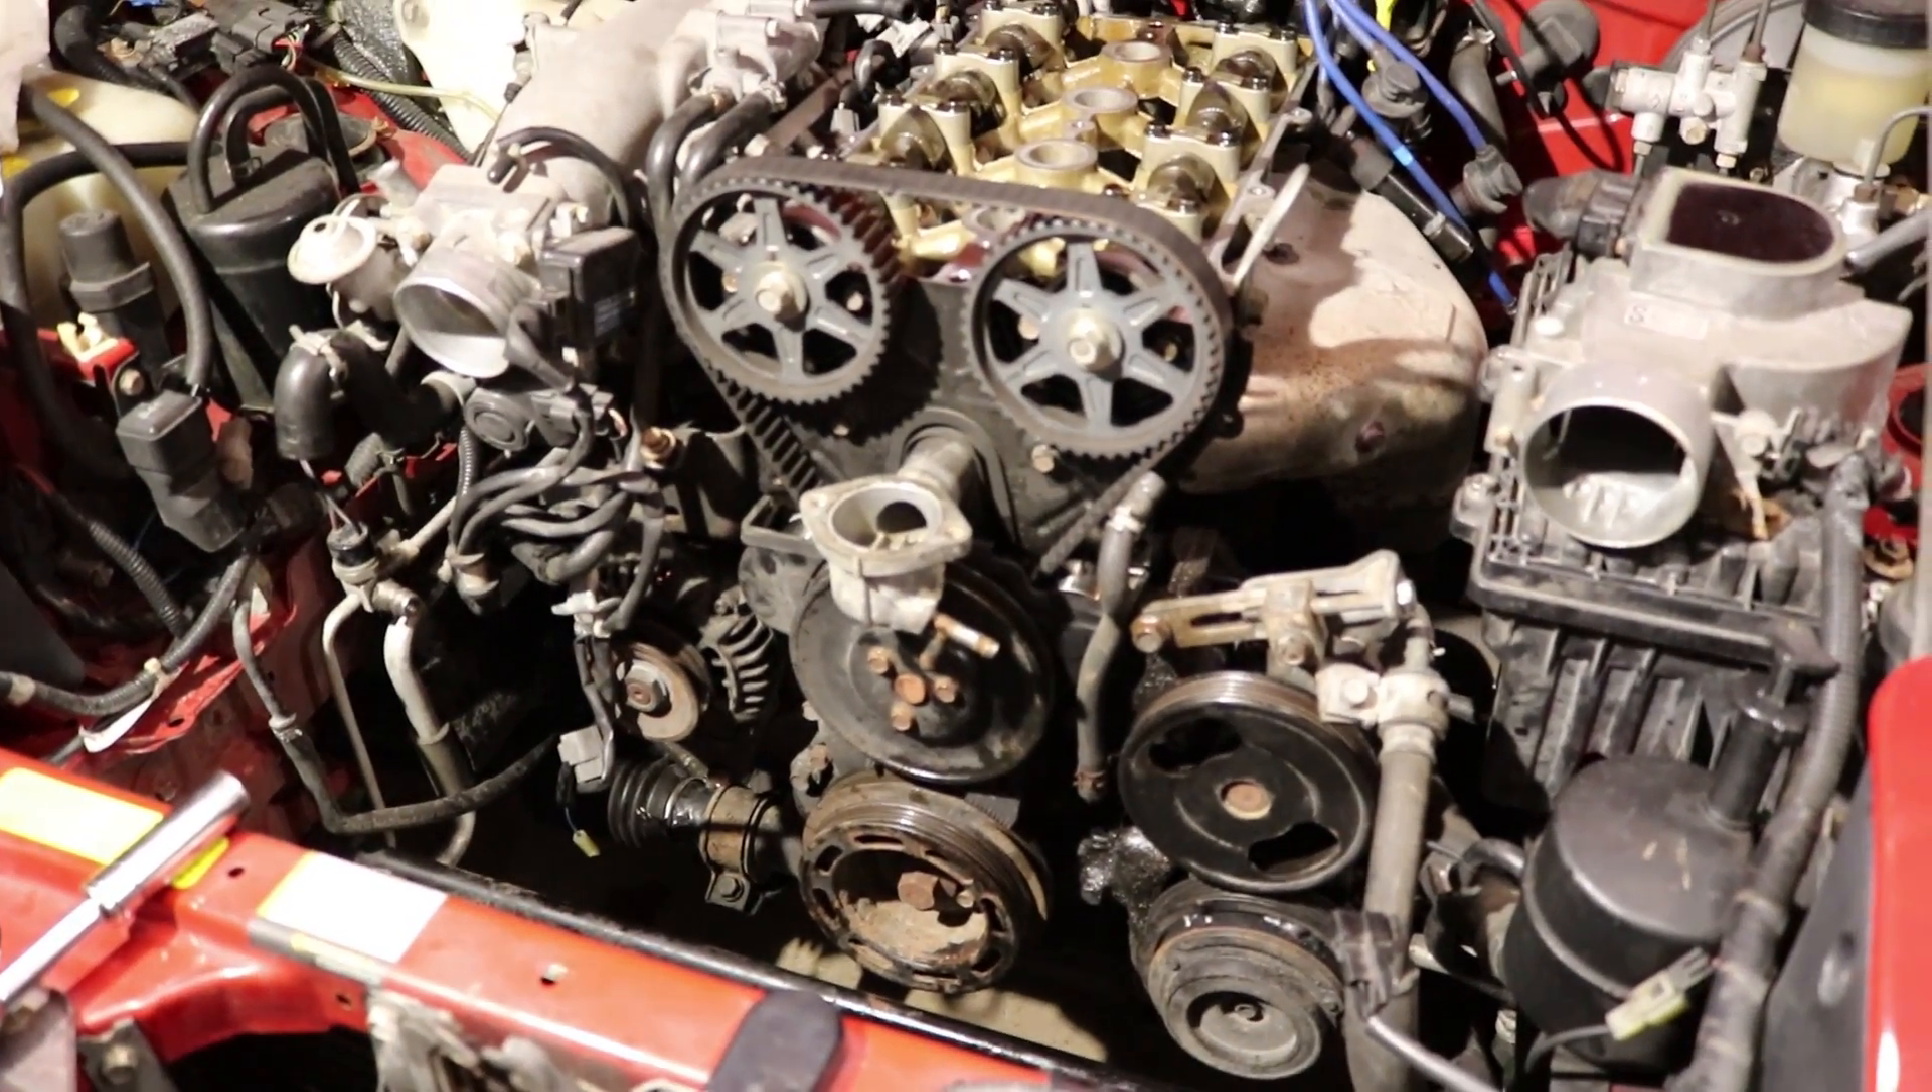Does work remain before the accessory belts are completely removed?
No.